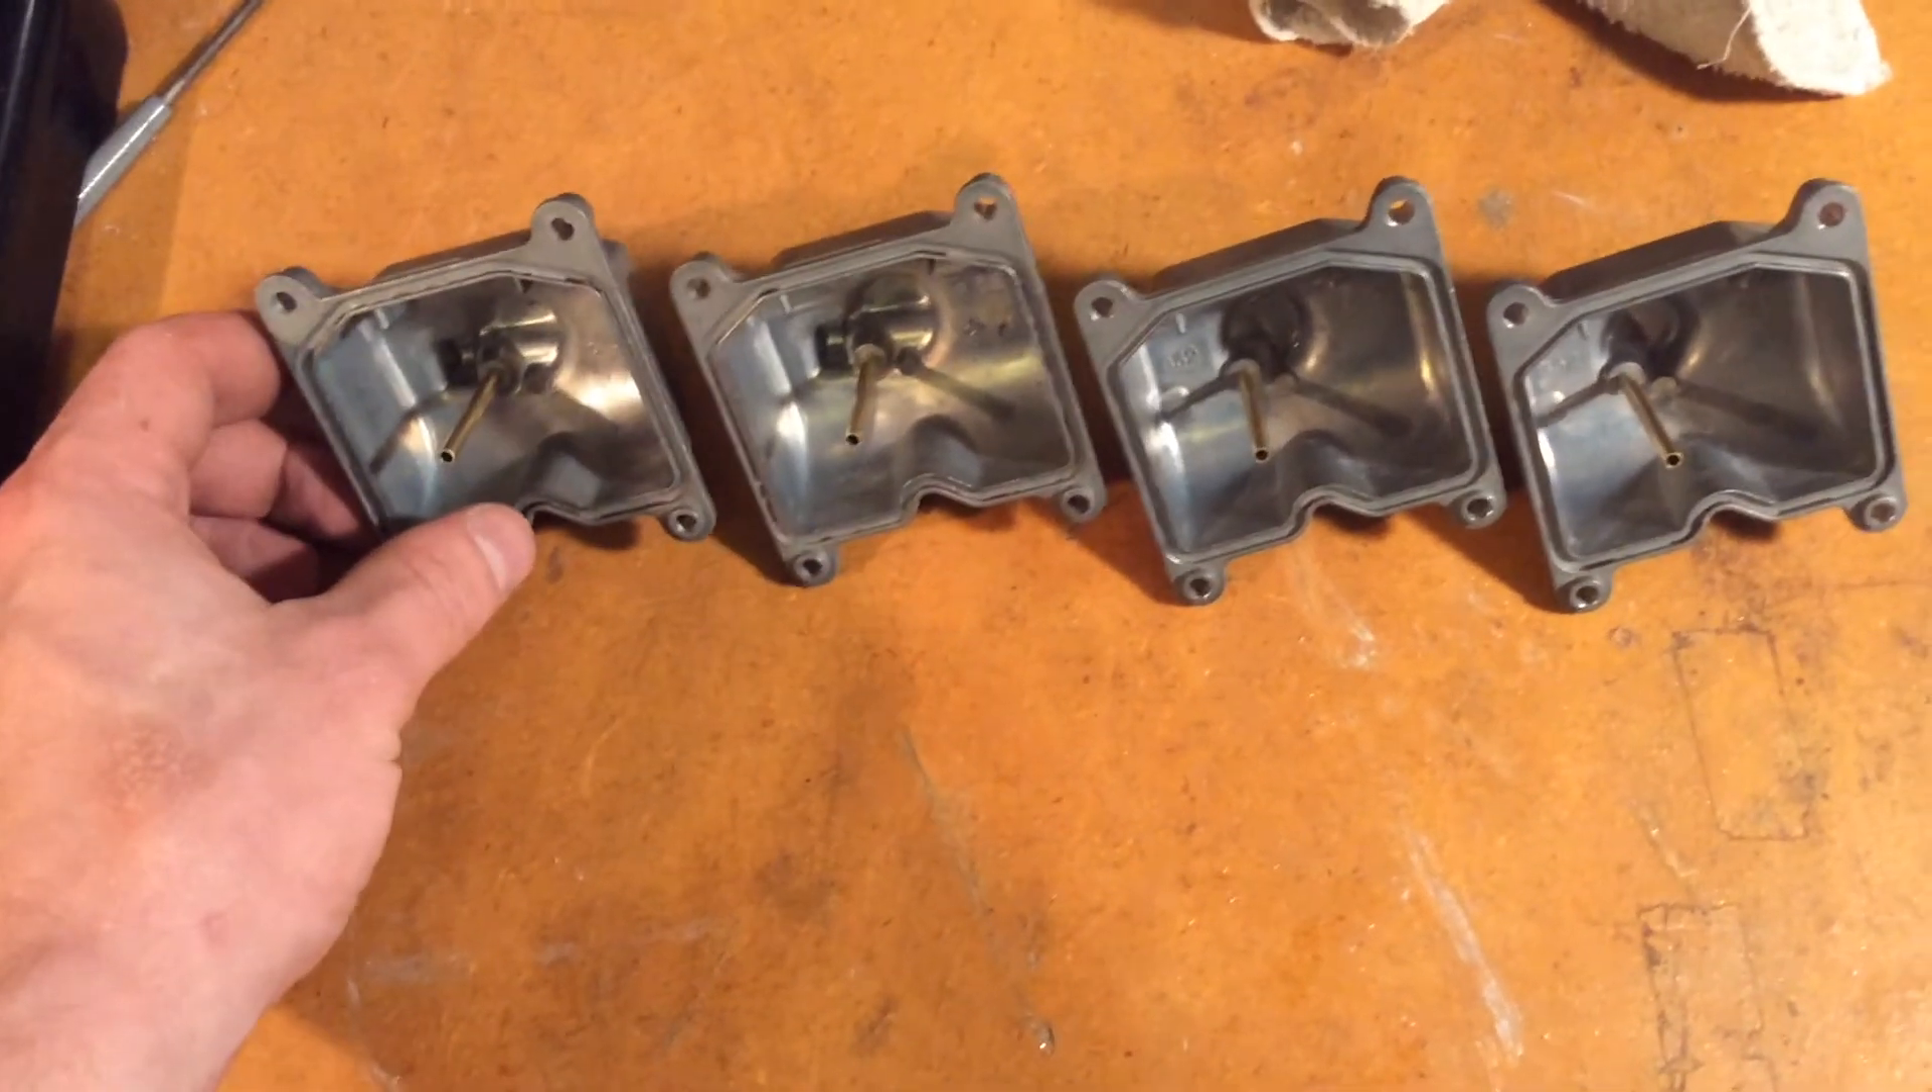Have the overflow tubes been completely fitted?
Yes.